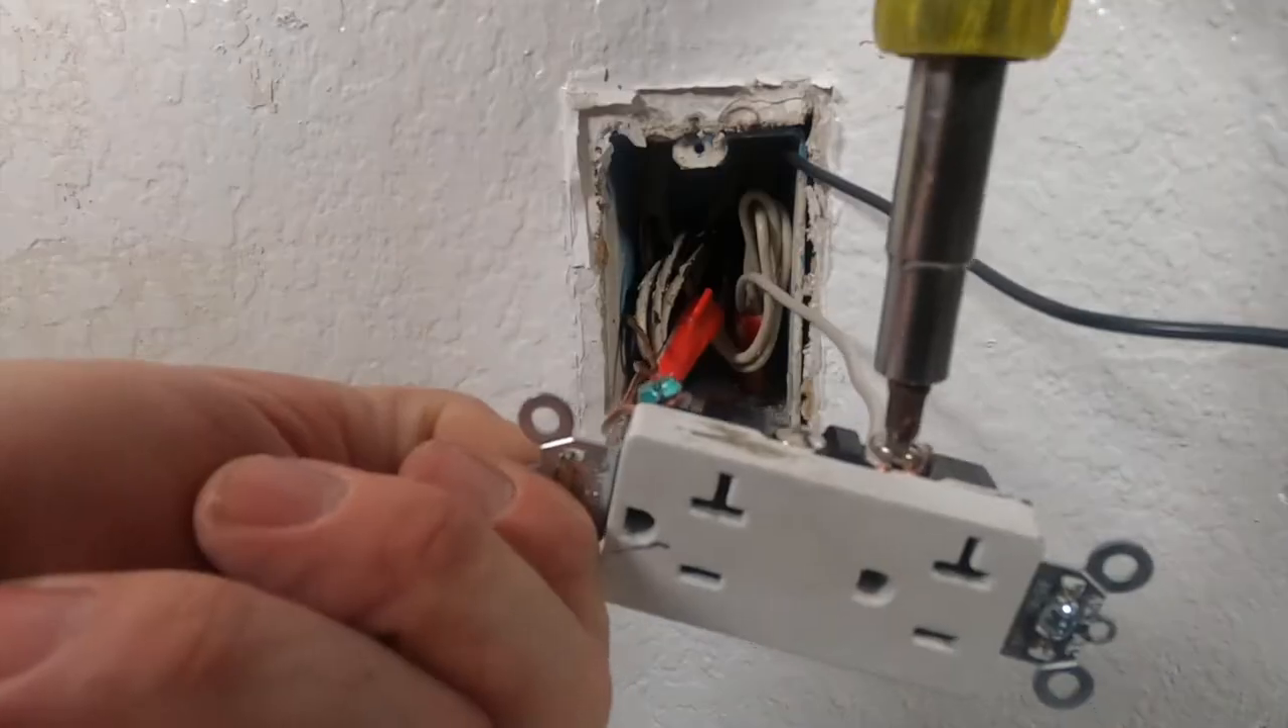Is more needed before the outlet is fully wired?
Yes.